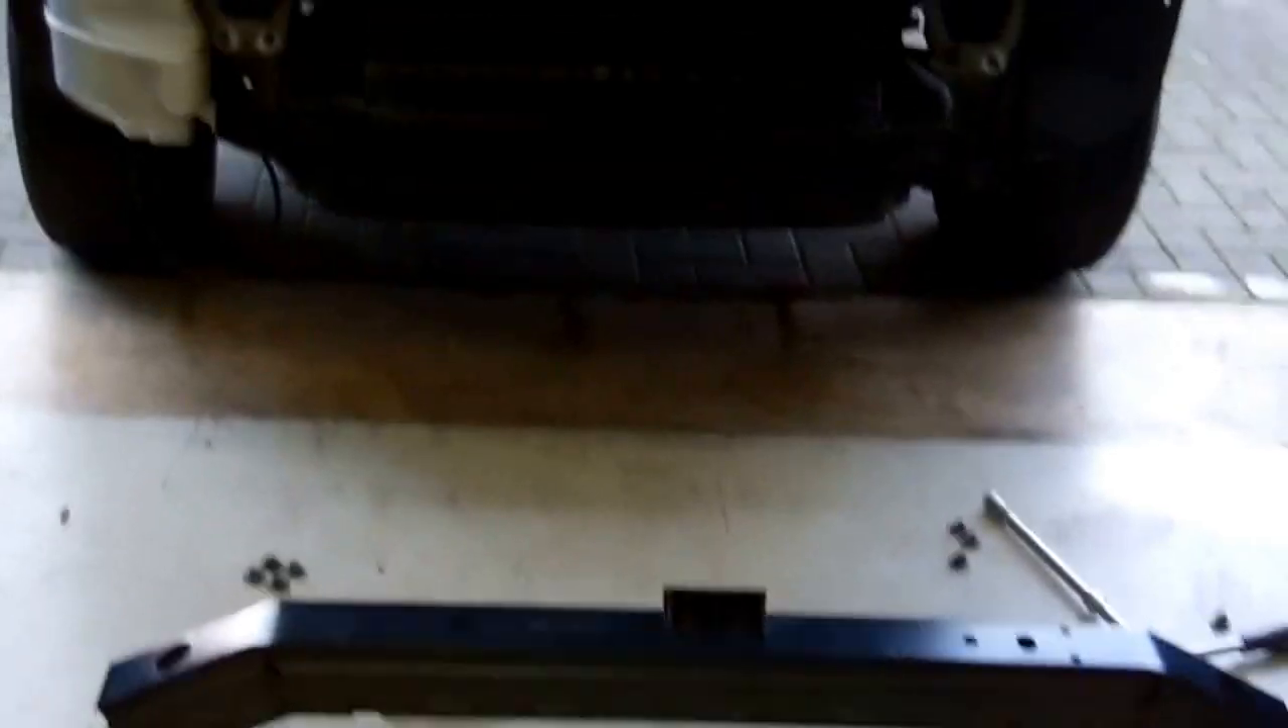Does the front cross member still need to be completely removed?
No.